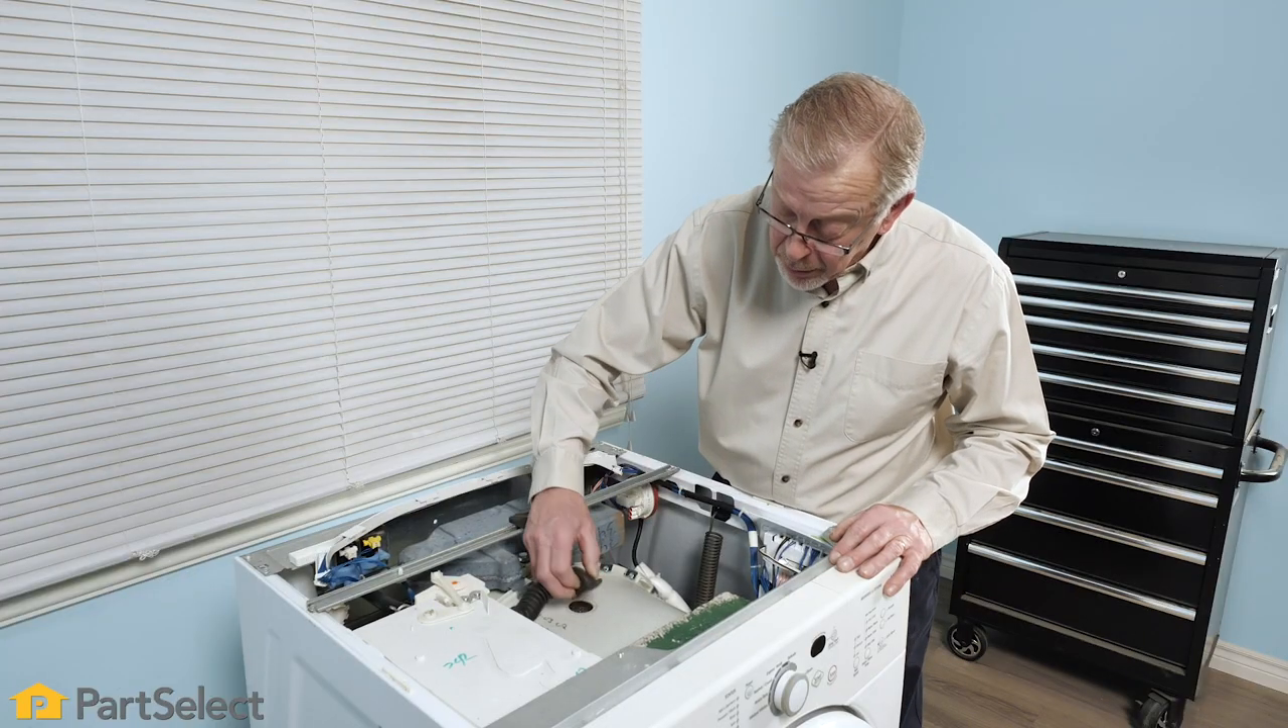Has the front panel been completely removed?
No.